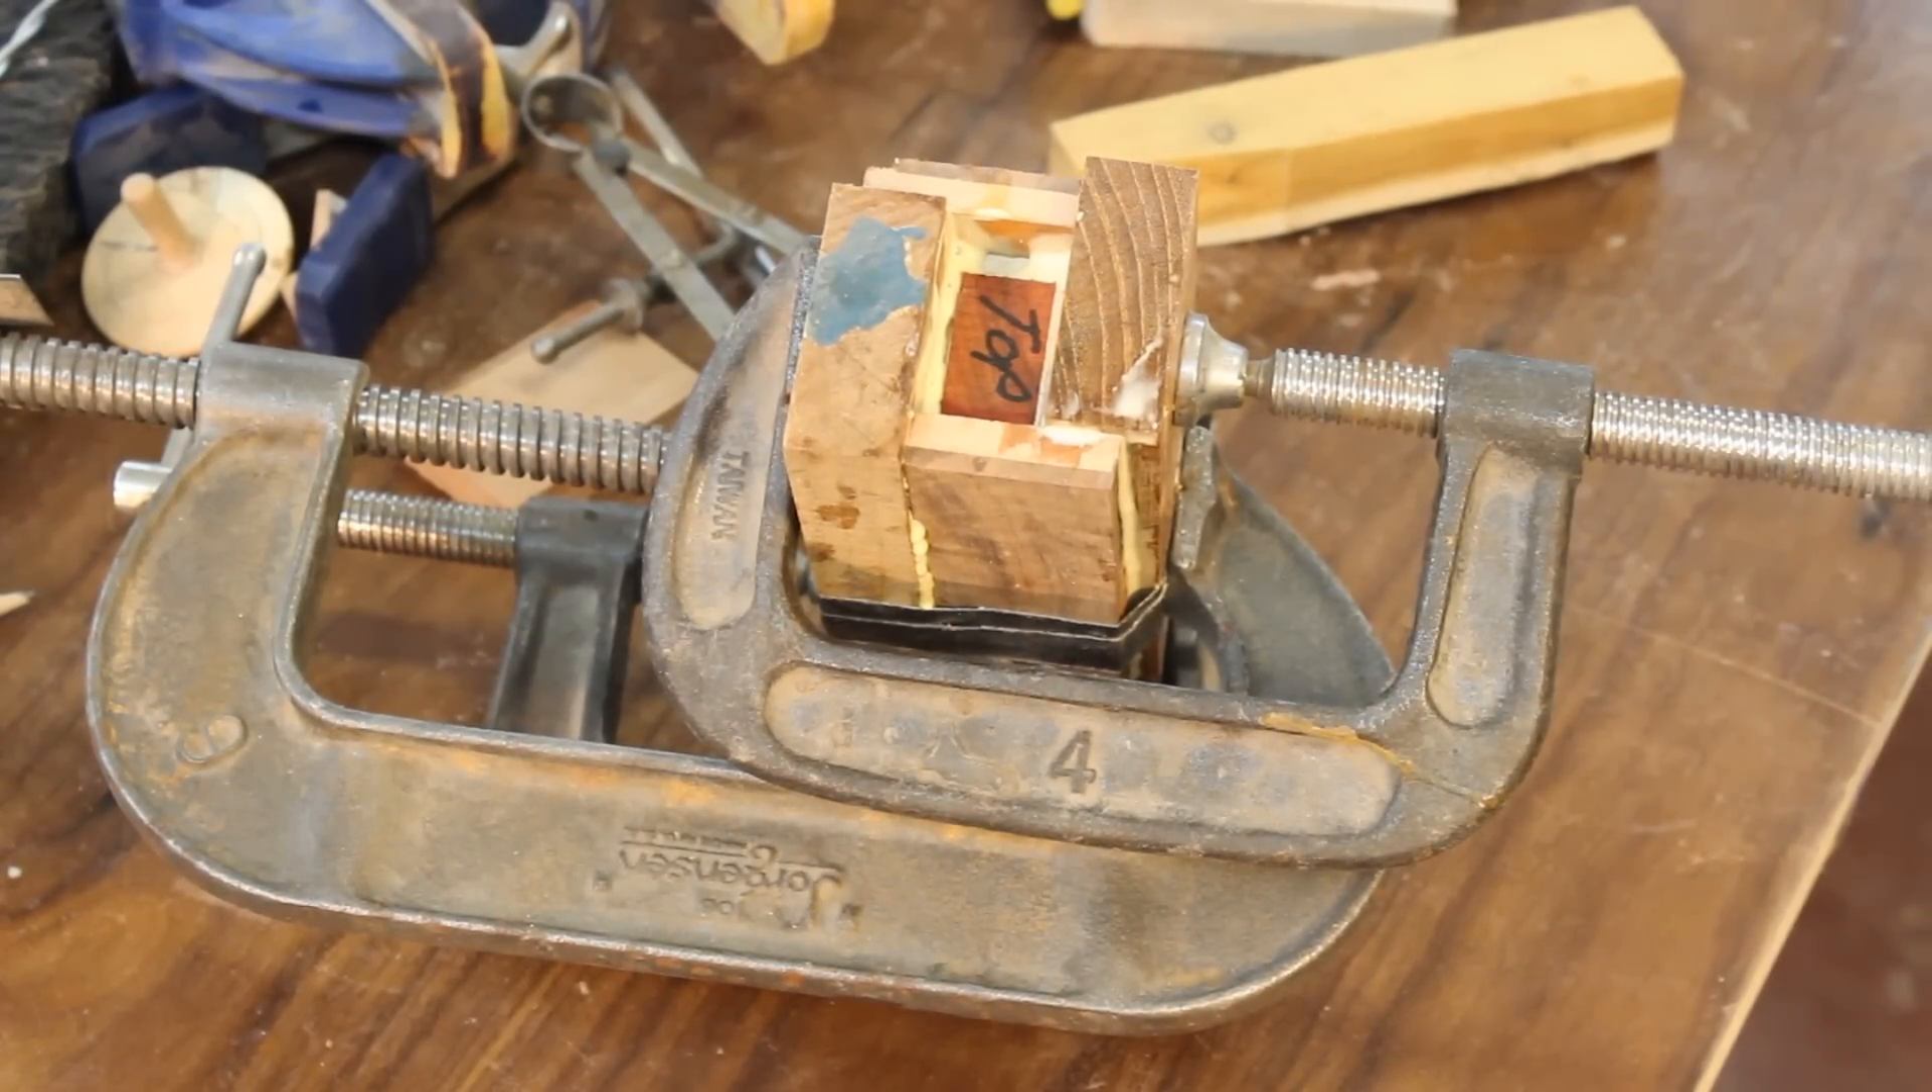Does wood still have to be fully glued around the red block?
No.